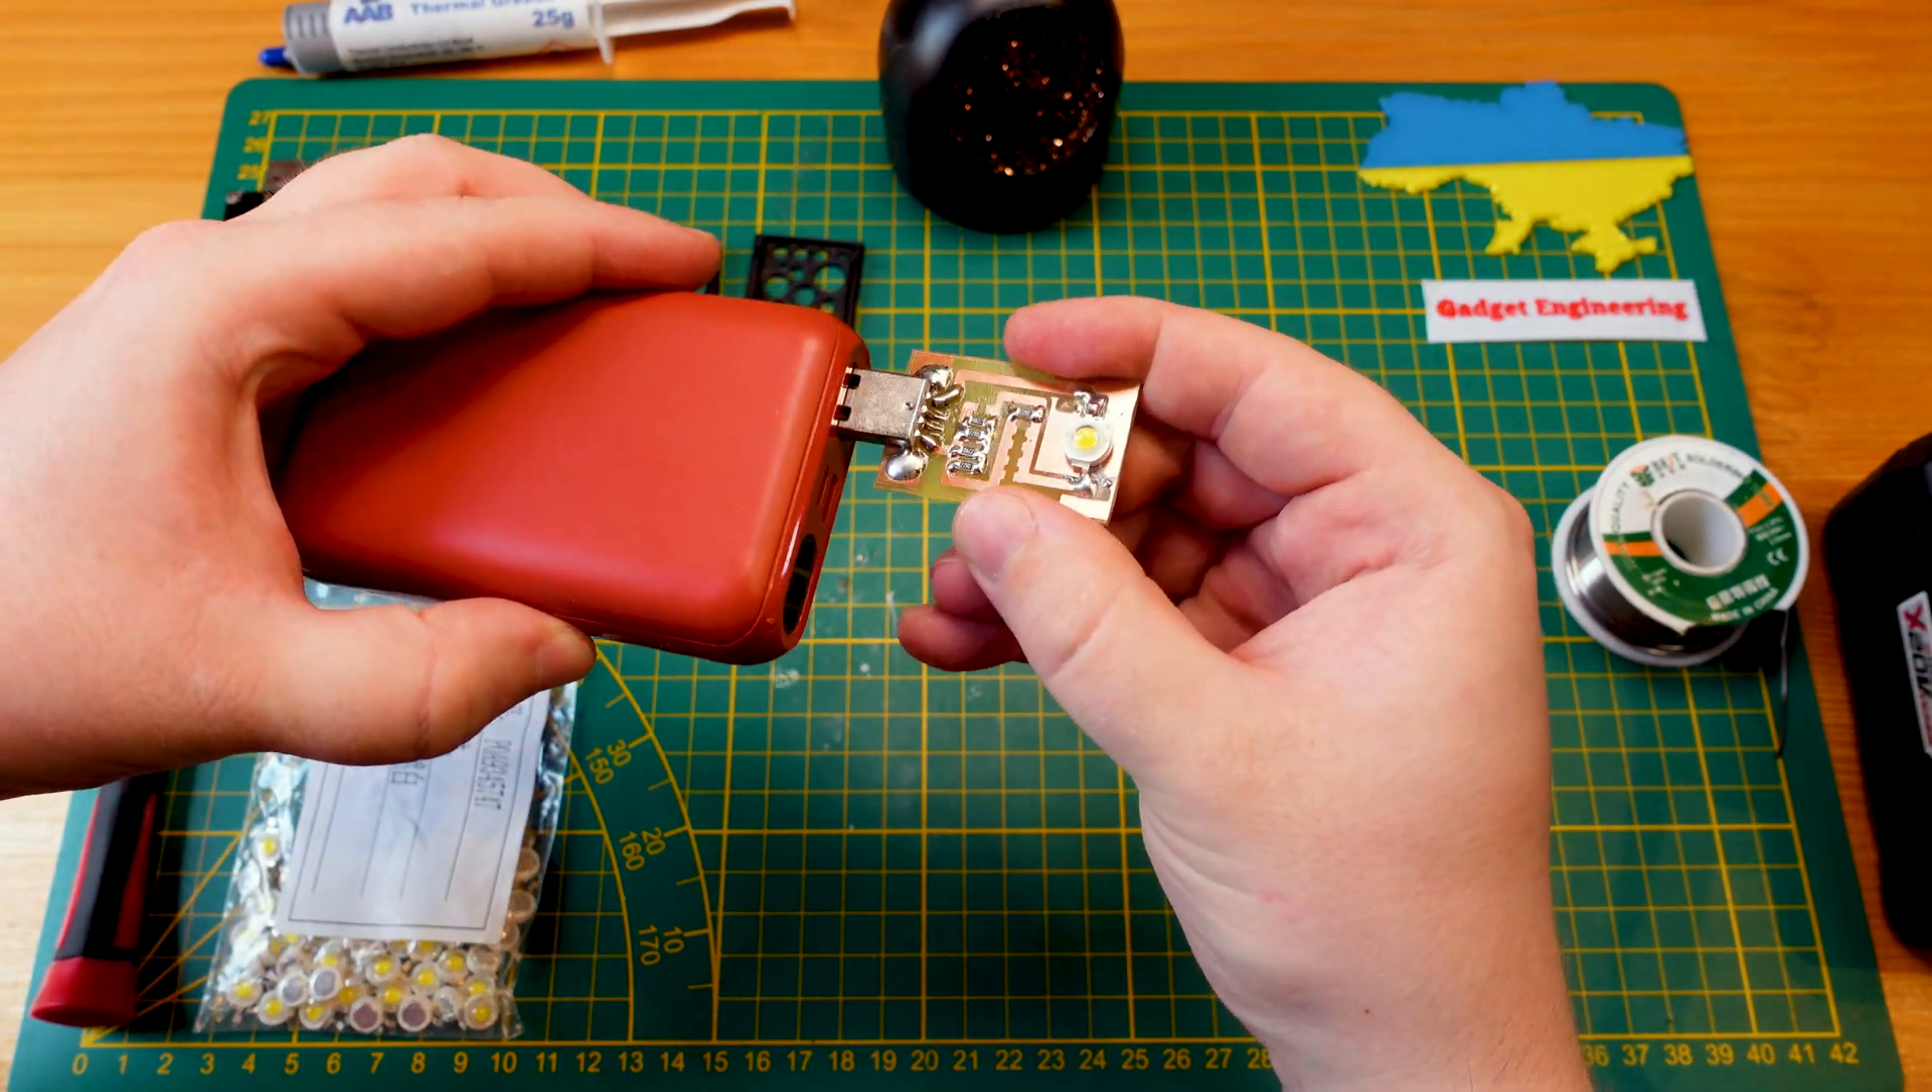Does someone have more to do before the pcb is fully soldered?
No.